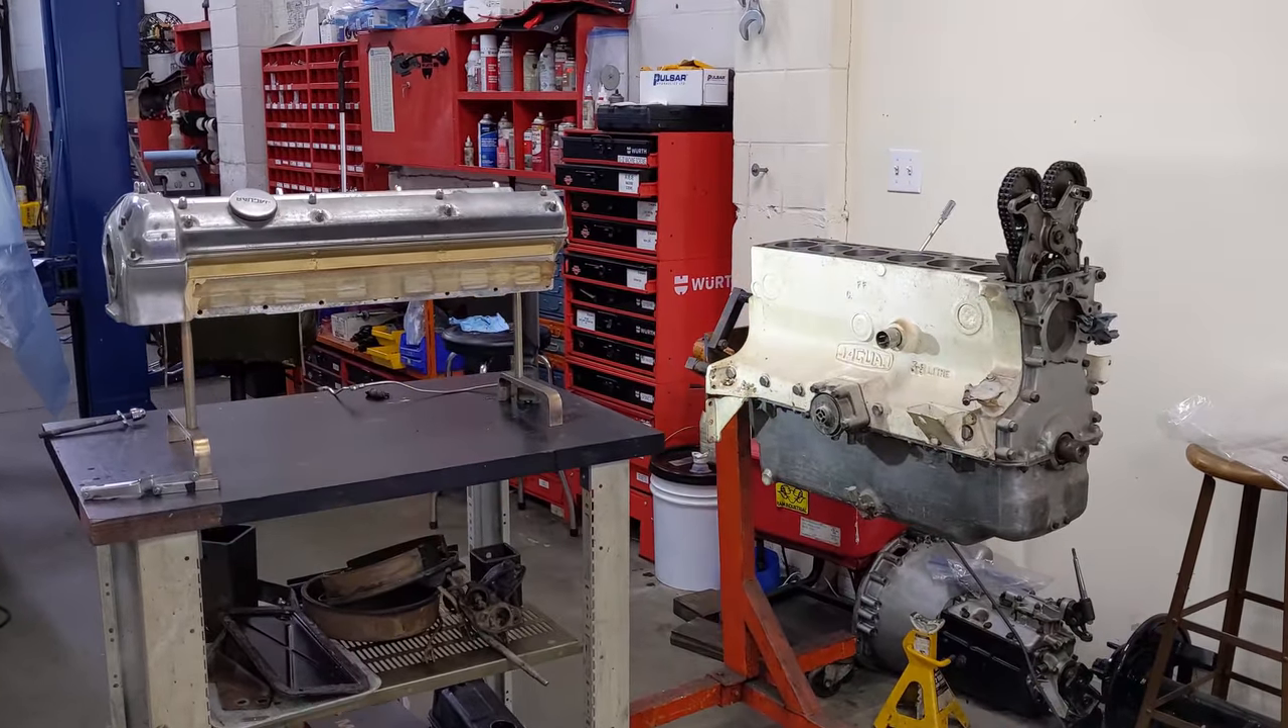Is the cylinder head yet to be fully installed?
Yes.